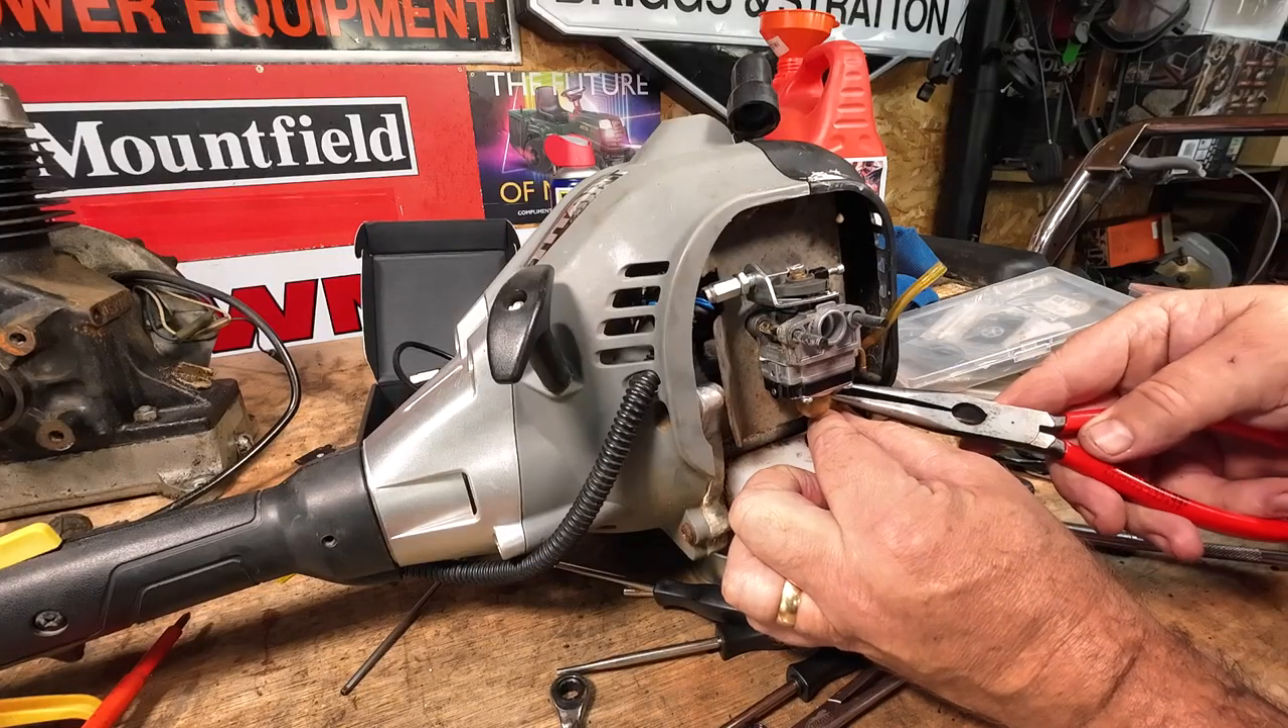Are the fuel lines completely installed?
No.